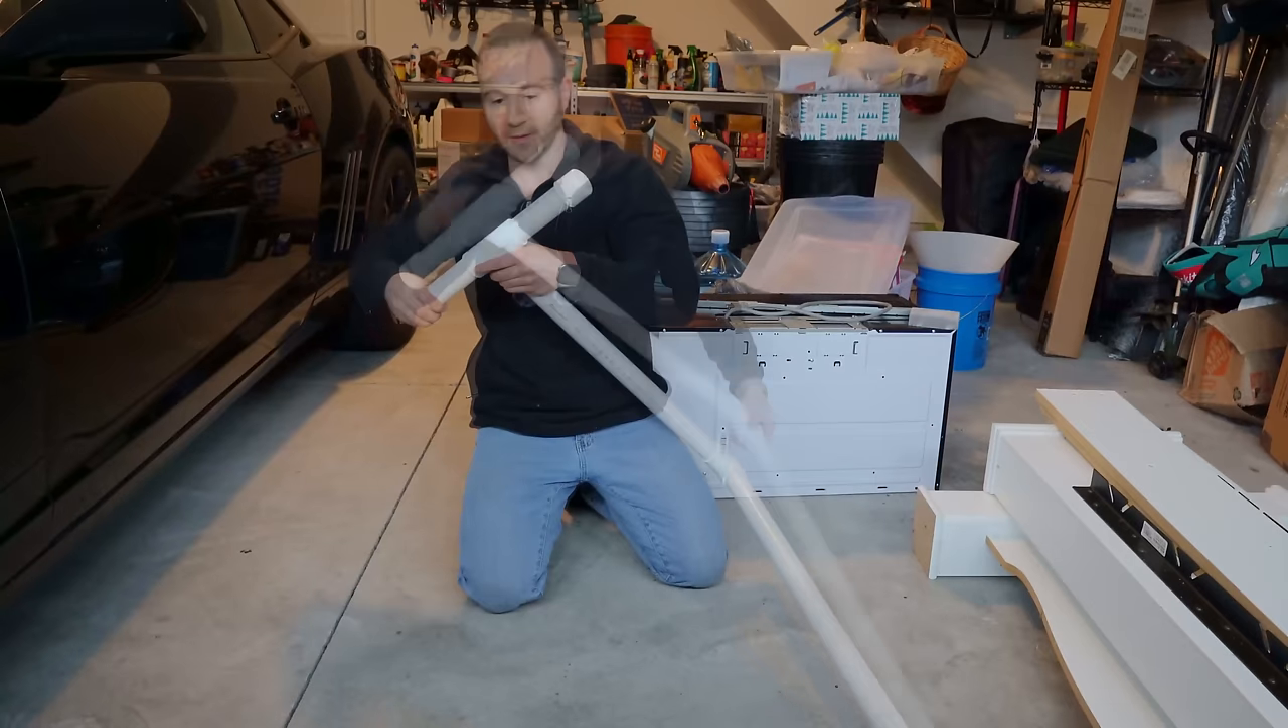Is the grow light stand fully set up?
No.